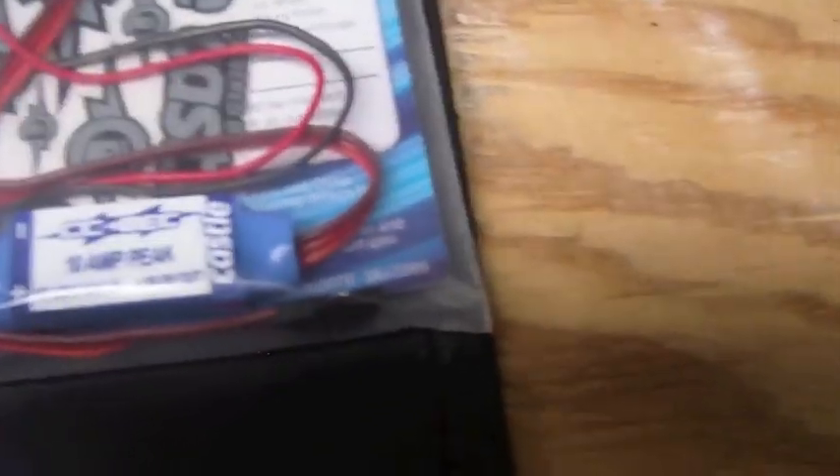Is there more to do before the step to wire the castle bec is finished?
Yes.